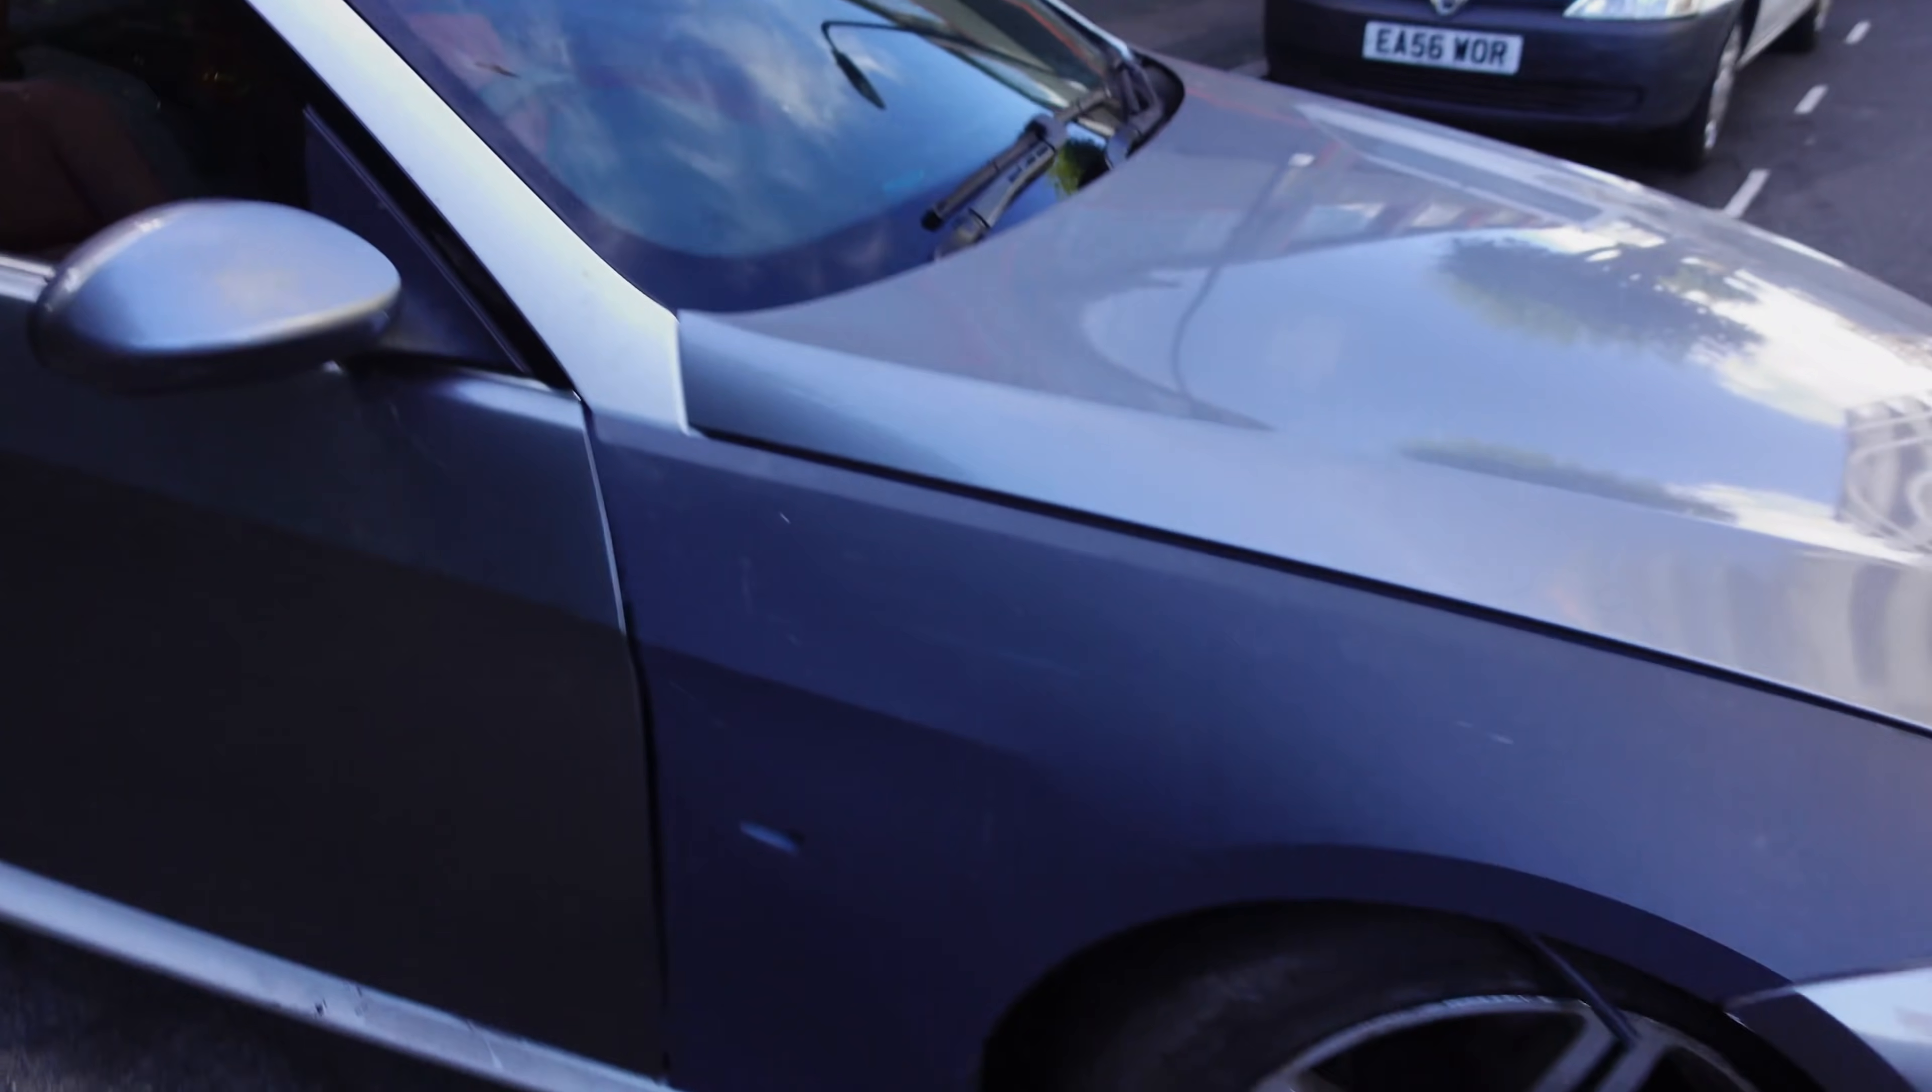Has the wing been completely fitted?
Yes.